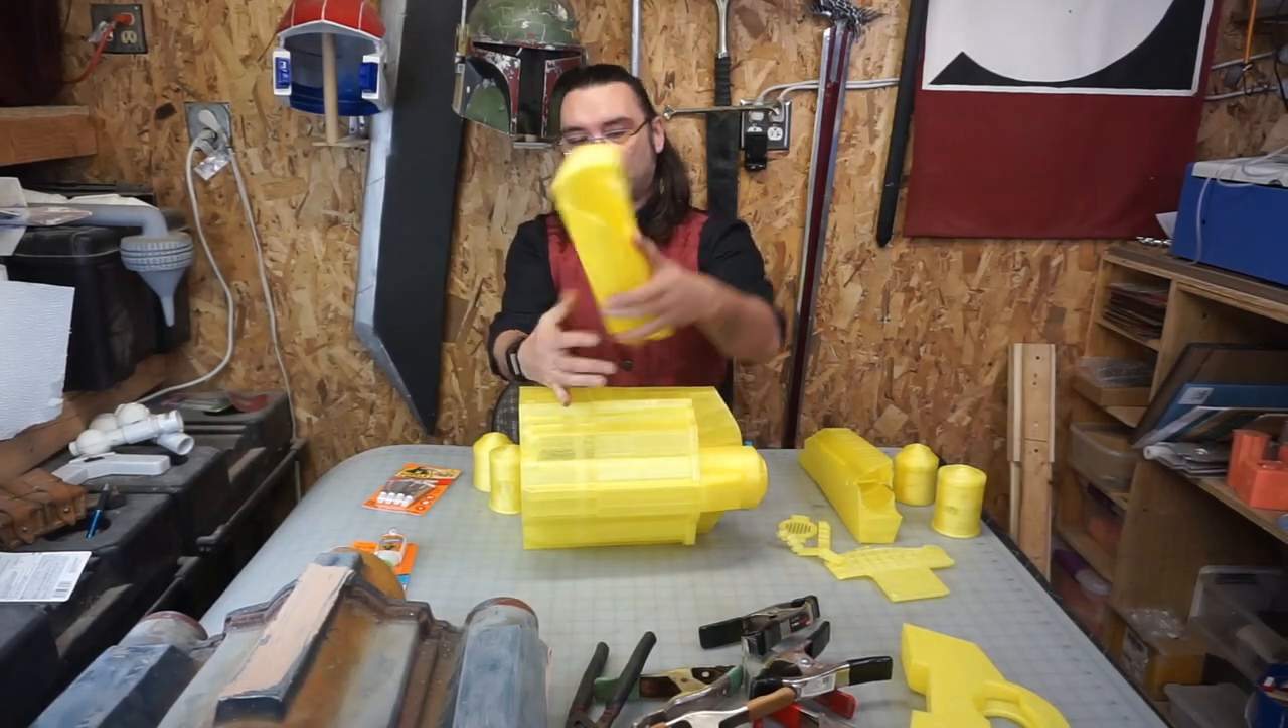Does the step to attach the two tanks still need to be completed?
Yes.